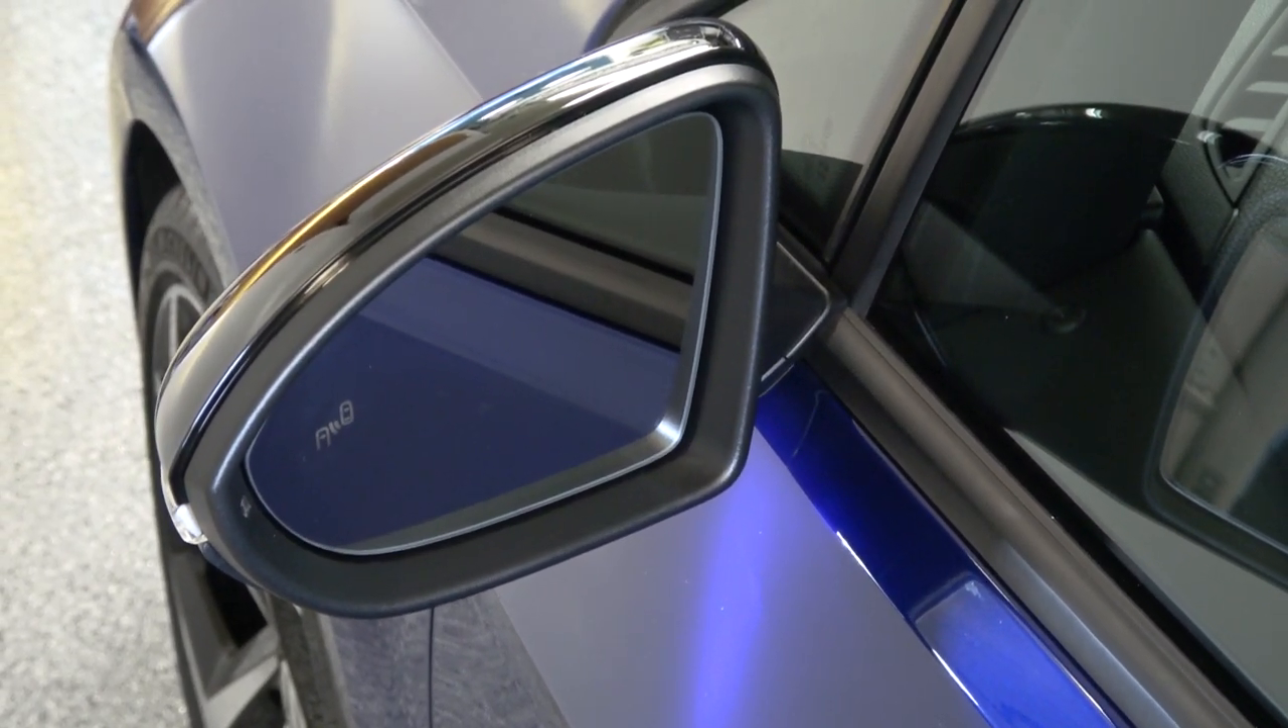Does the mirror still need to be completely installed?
No.